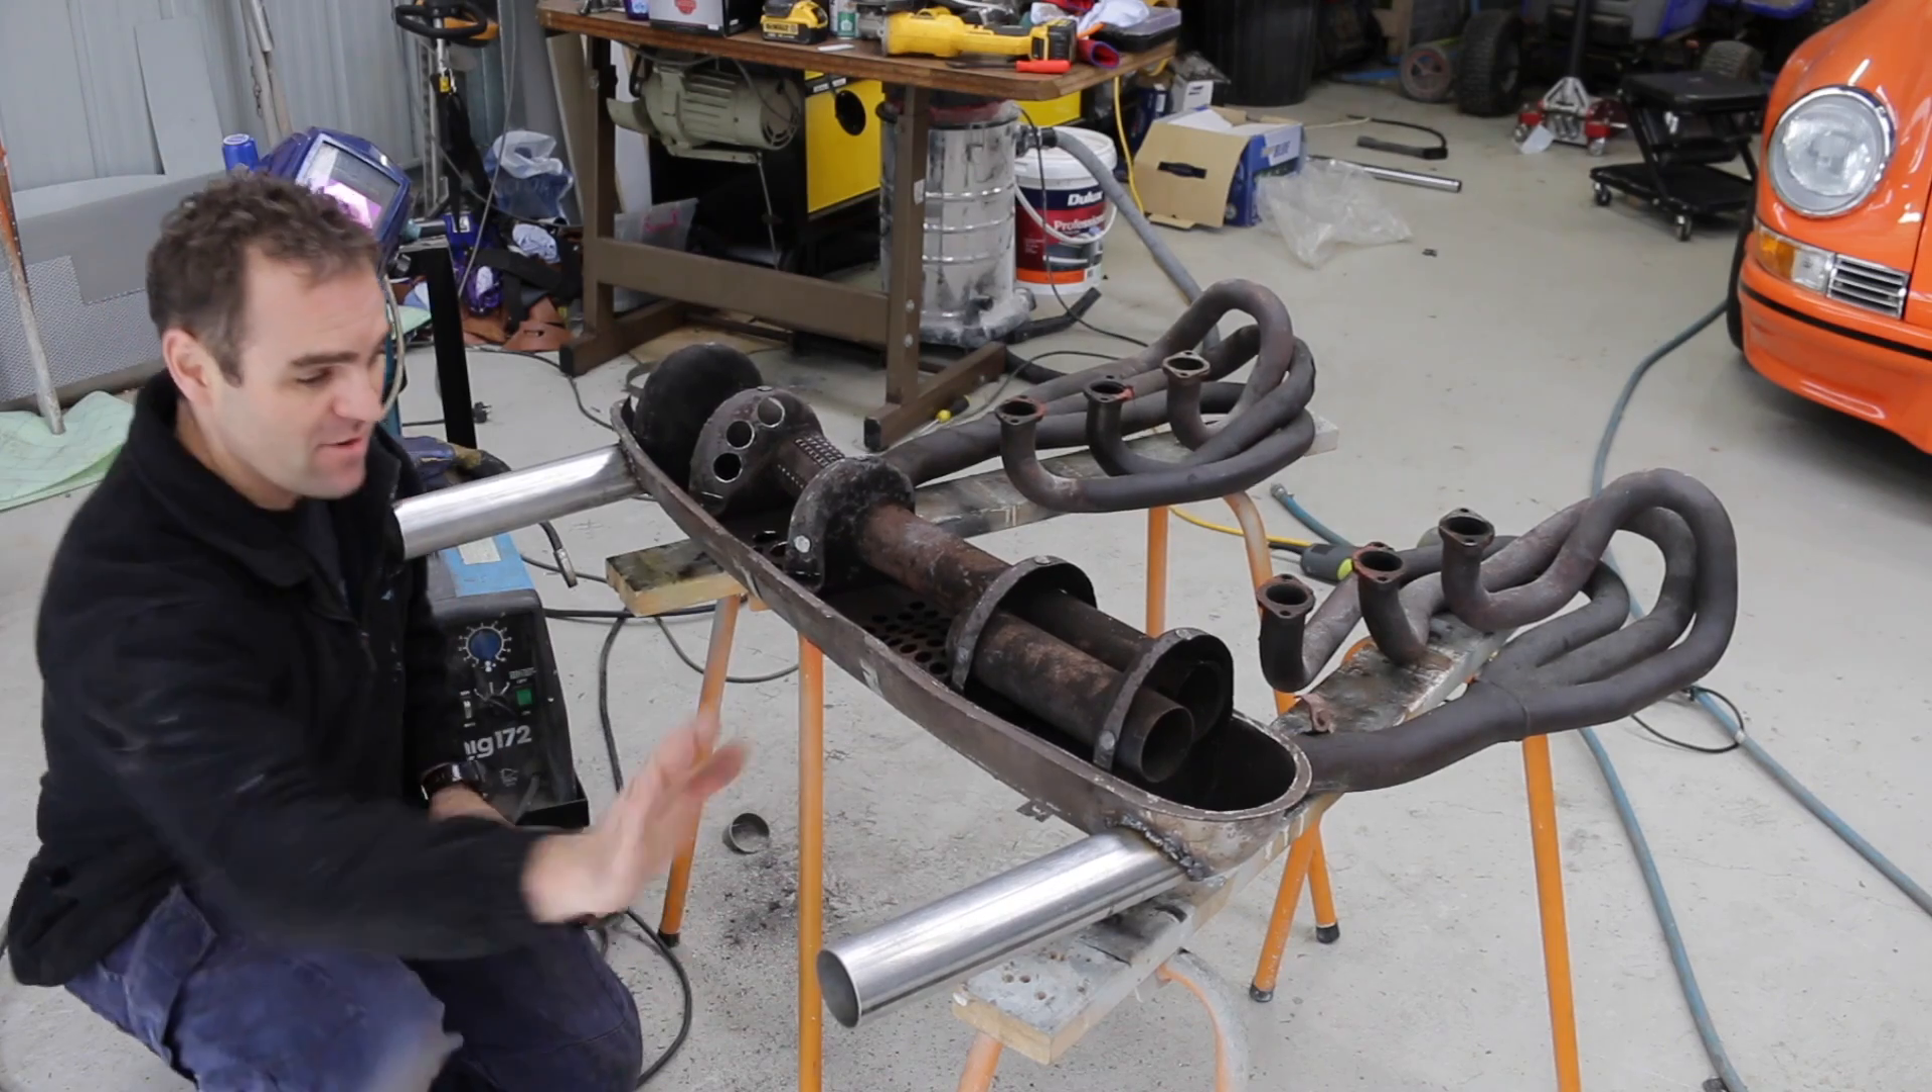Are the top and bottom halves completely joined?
No.